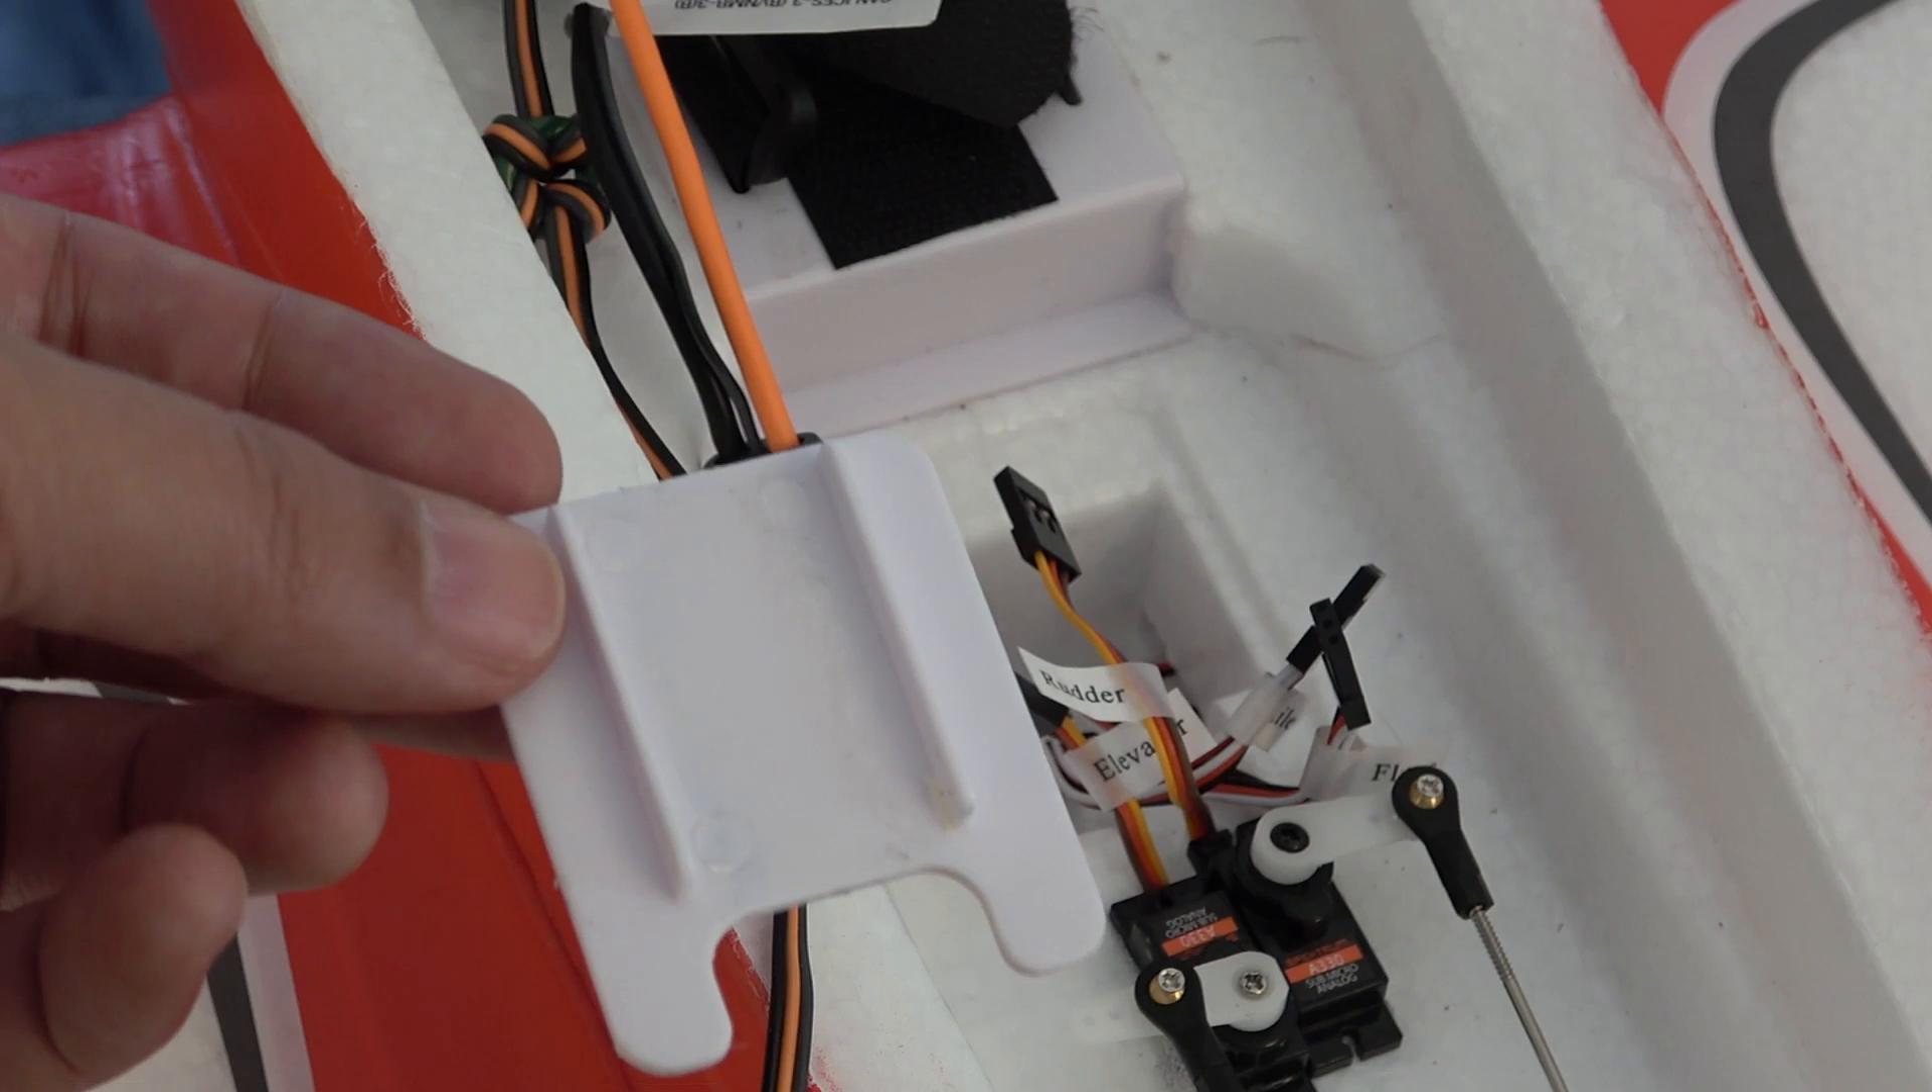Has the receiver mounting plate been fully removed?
Yes.